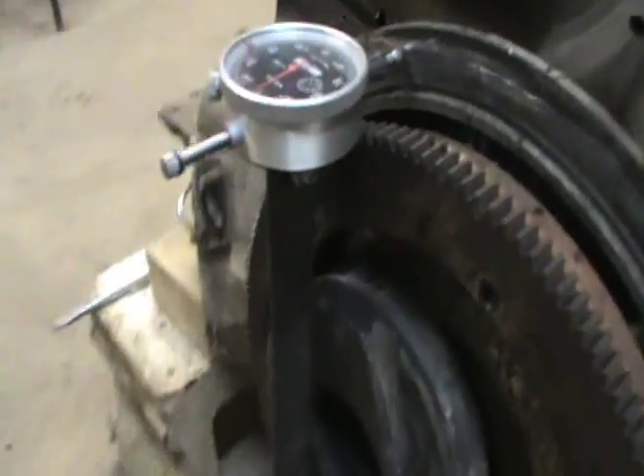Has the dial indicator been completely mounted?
Yes.